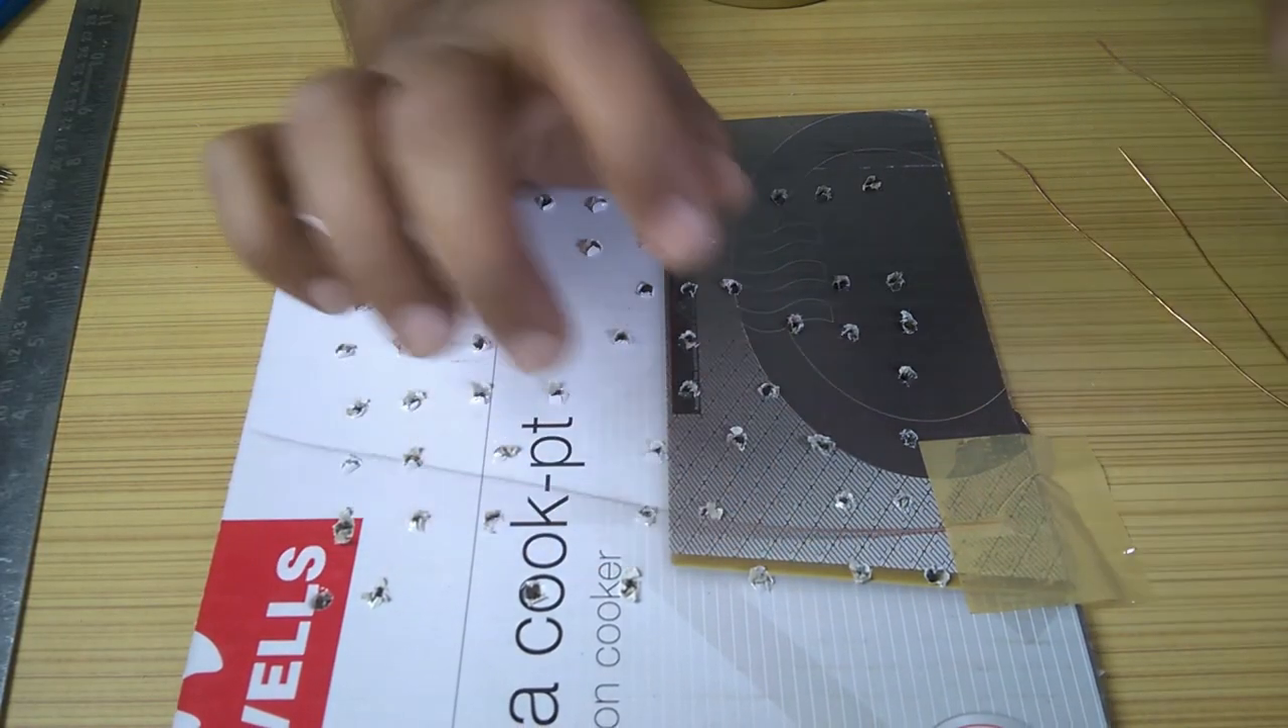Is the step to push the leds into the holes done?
No.